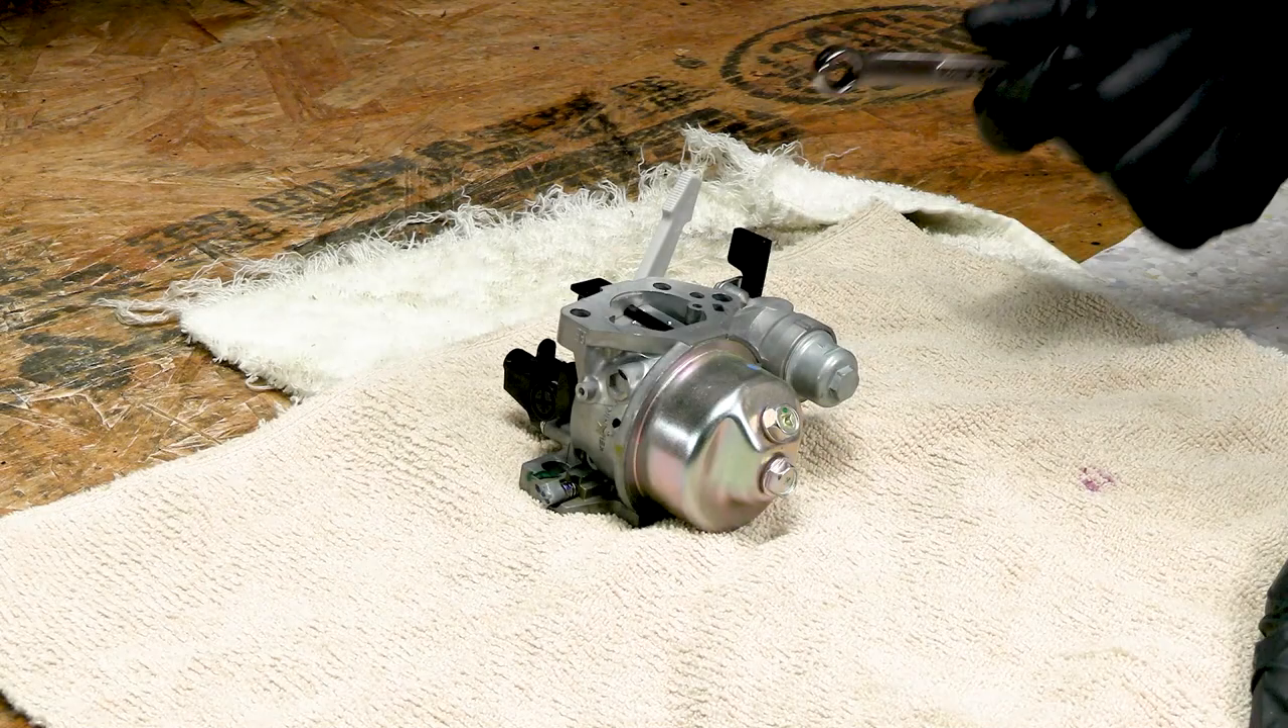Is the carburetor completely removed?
Yes.